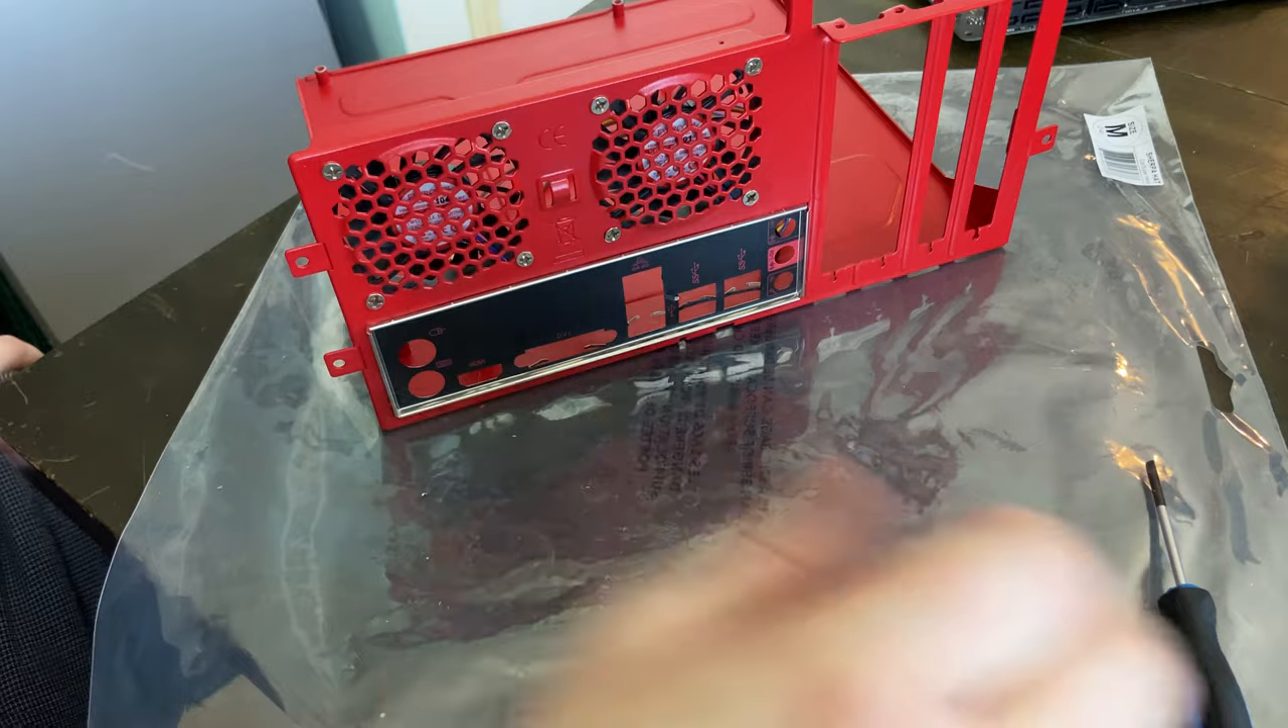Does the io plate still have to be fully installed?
No.